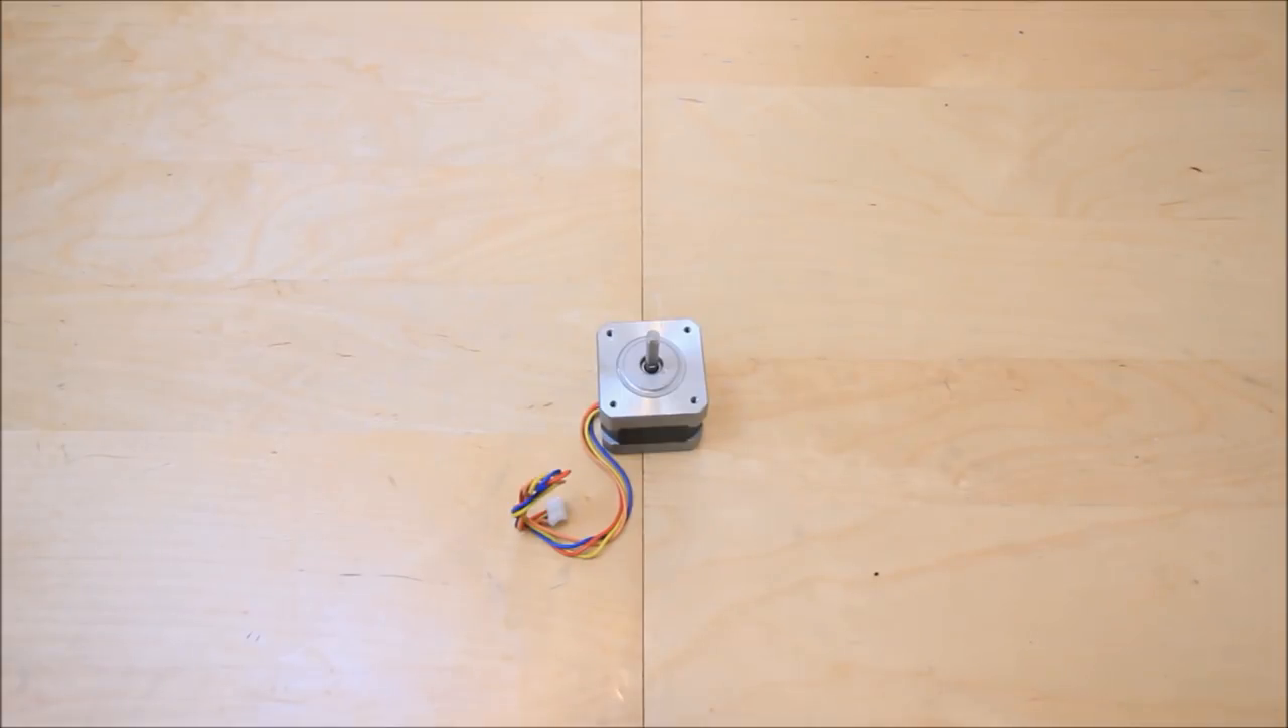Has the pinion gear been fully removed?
Yes.